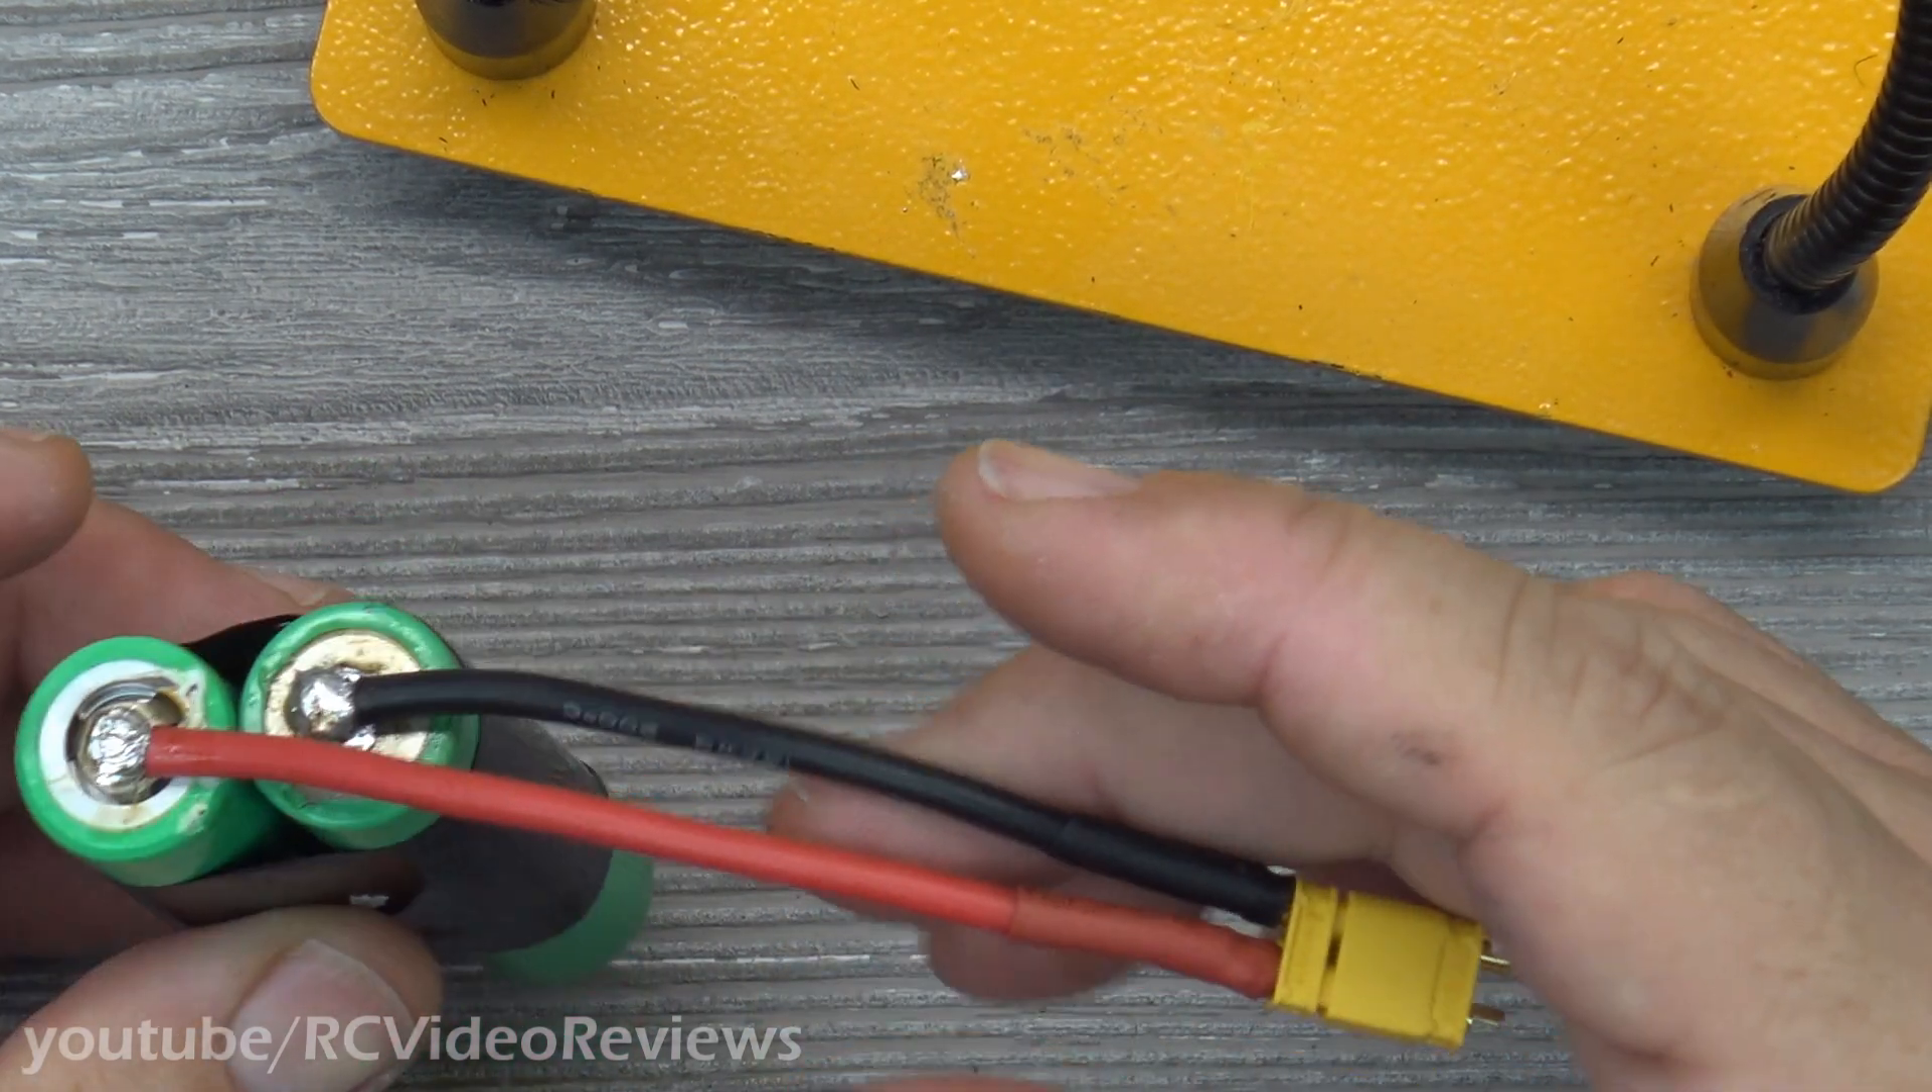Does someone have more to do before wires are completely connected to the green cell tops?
No.